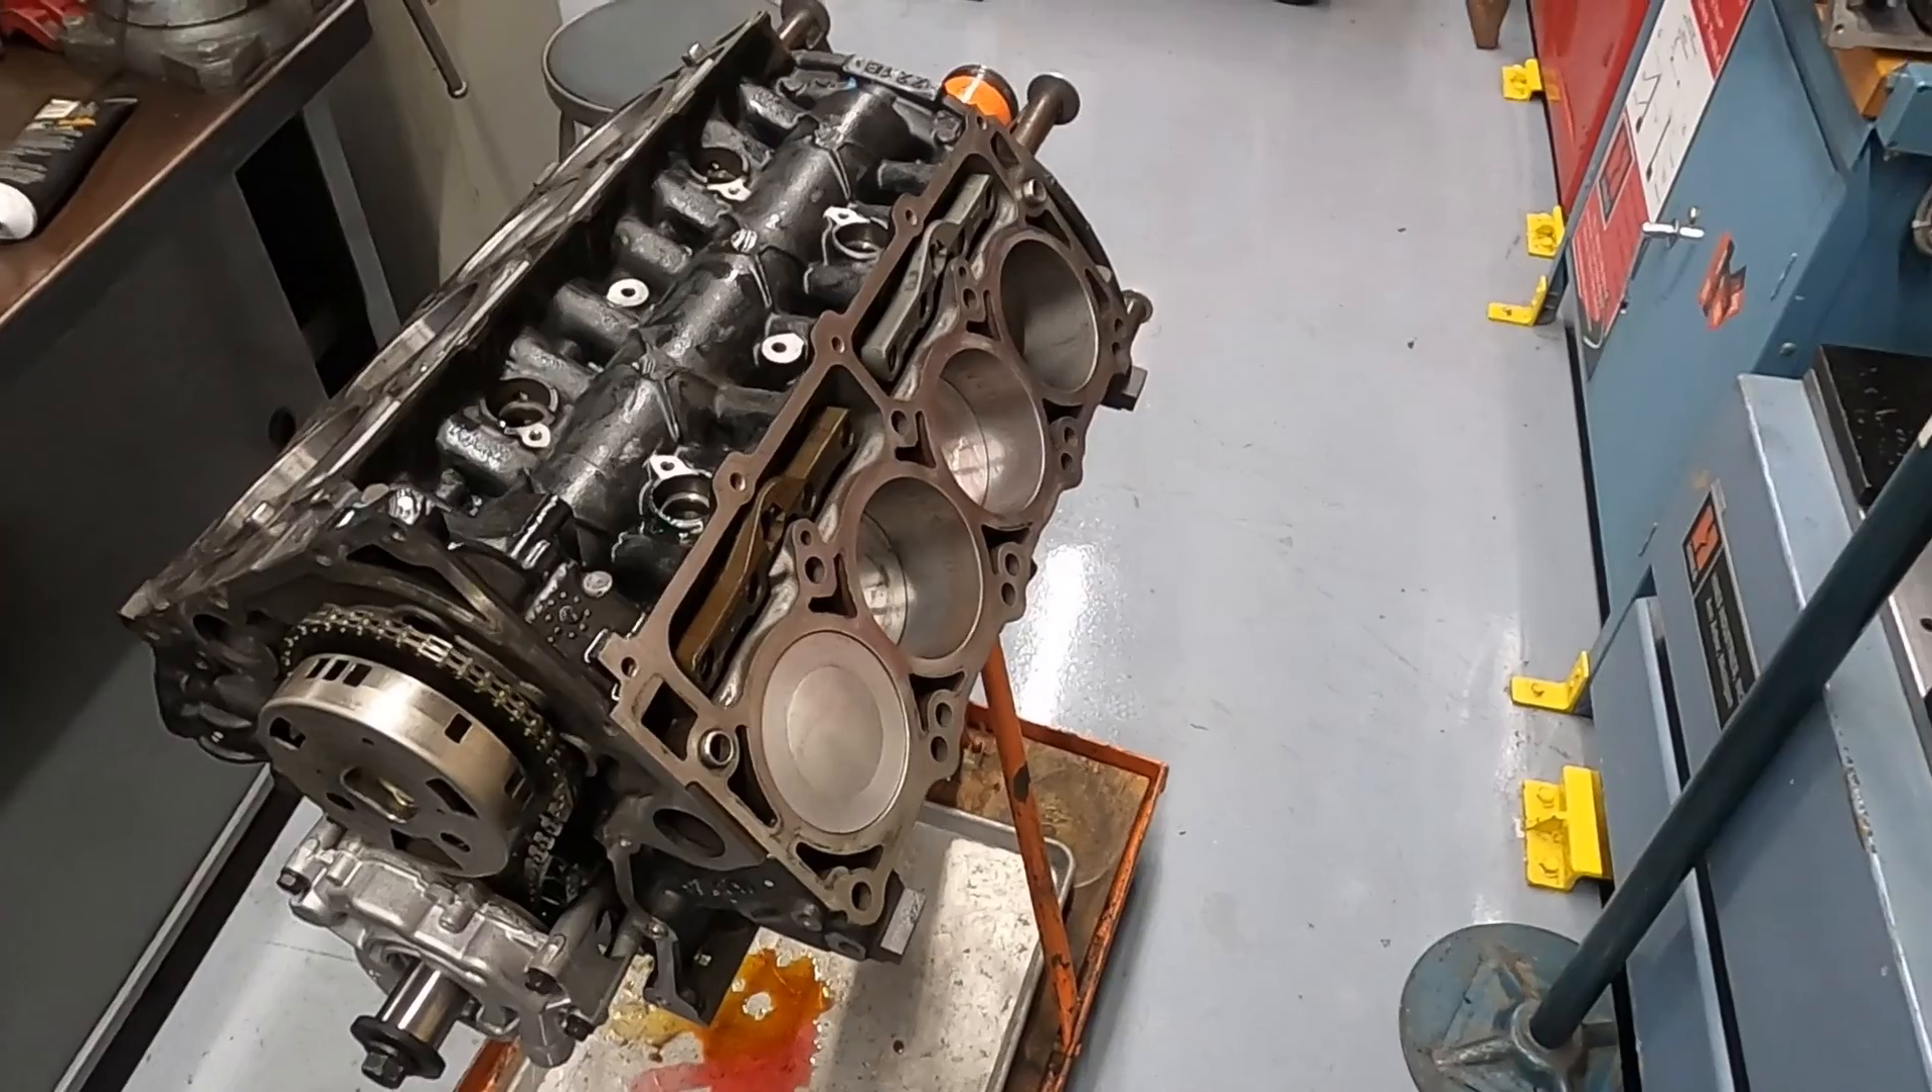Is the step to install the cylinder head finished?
No.